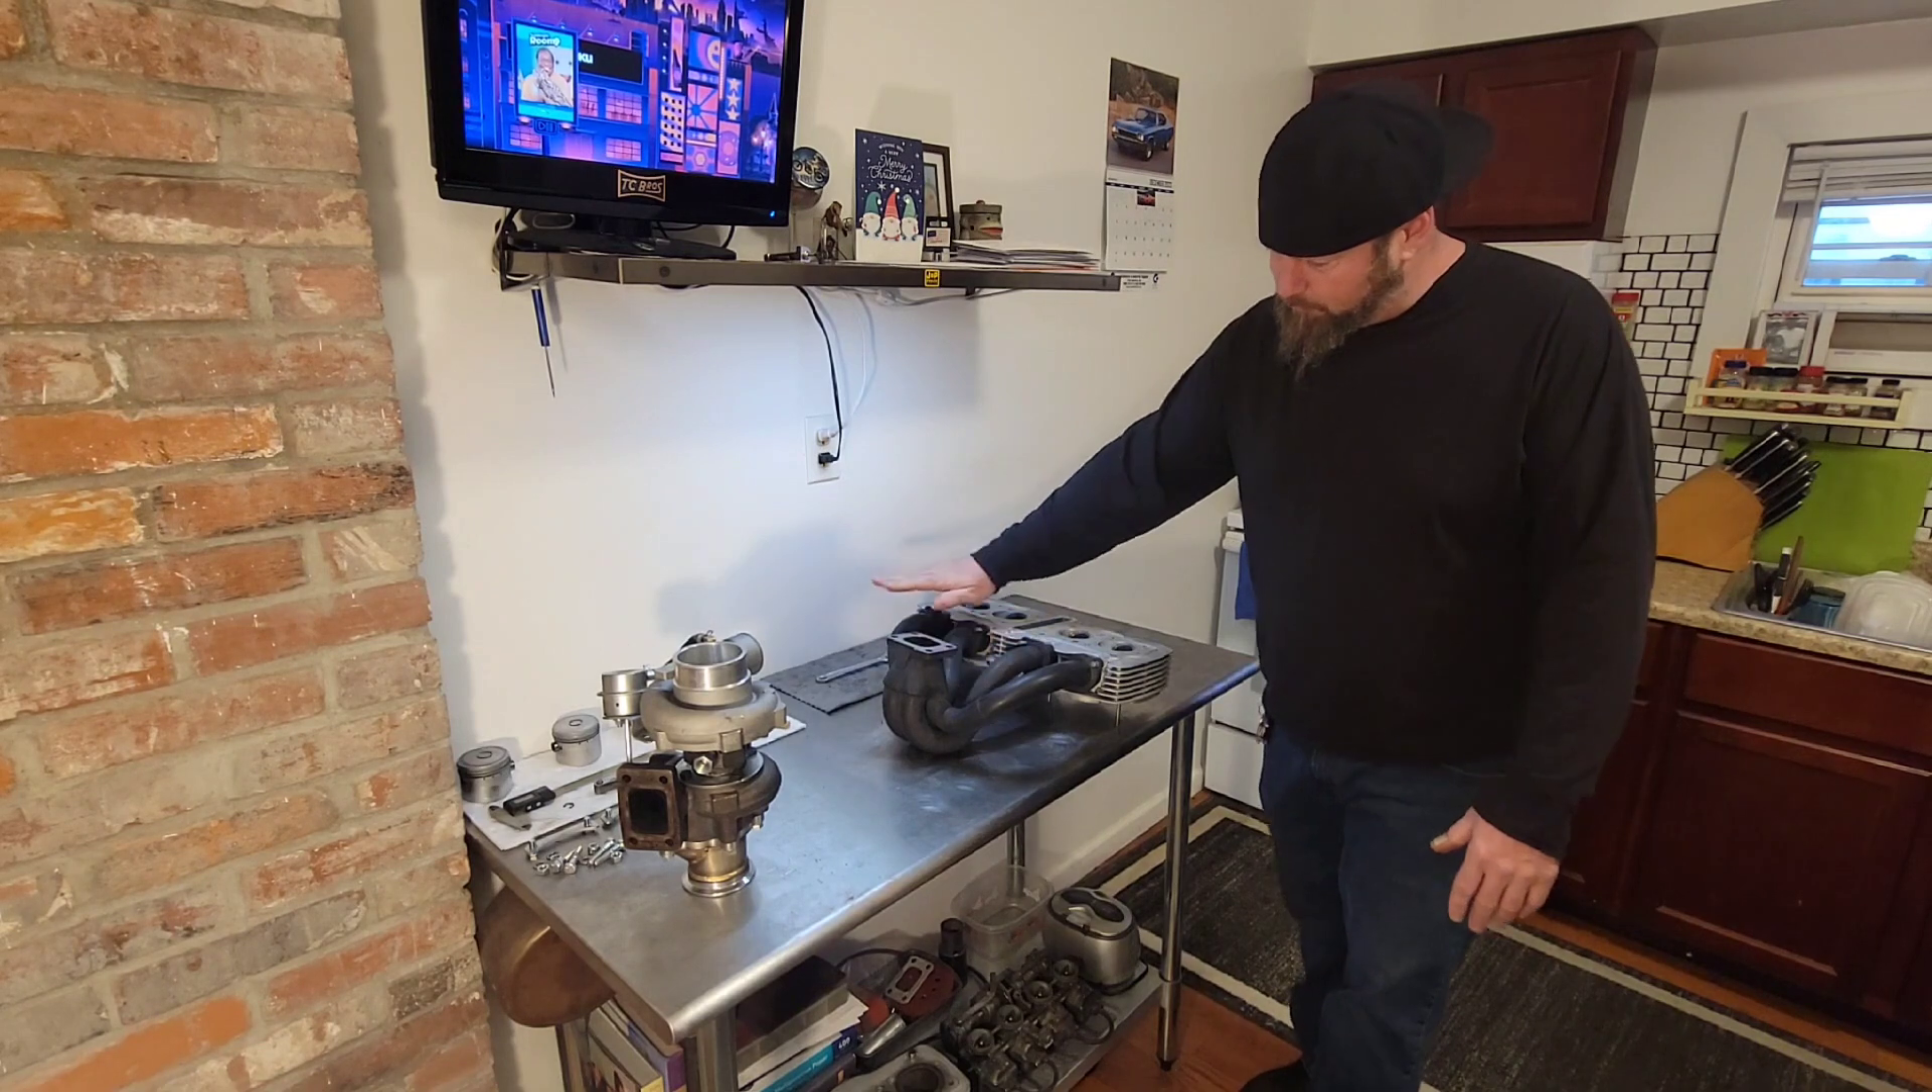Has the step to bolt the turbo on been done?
No.